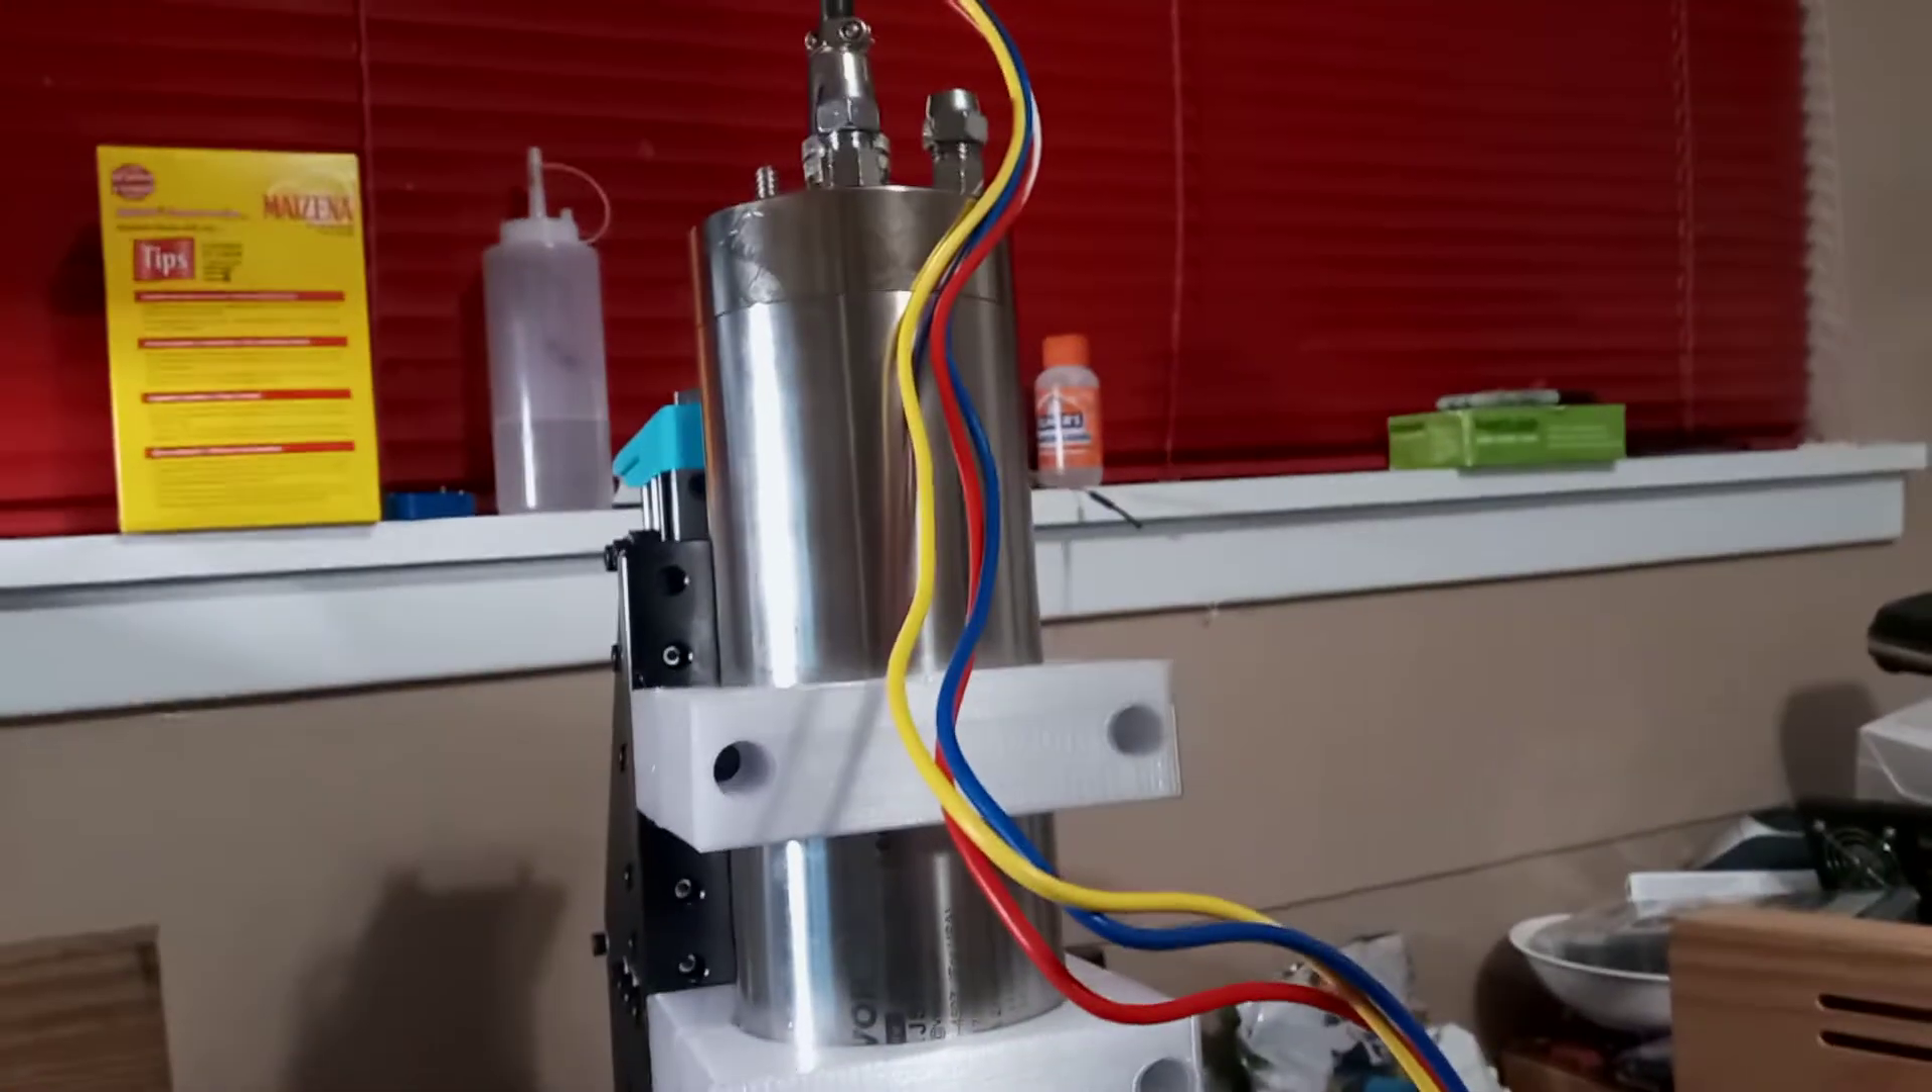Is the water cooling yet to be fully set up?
Yes.